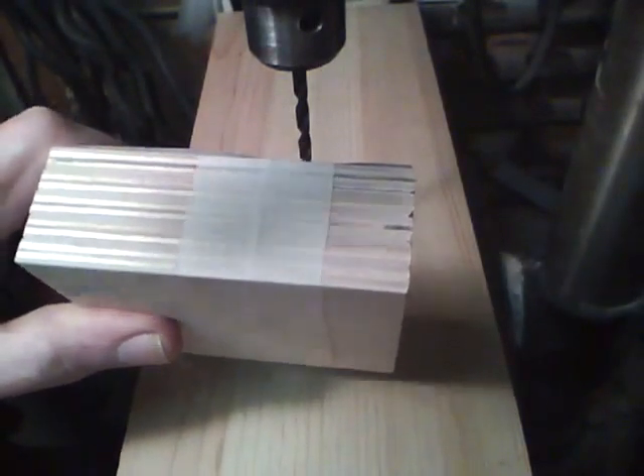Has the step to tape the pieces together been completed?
Yes.